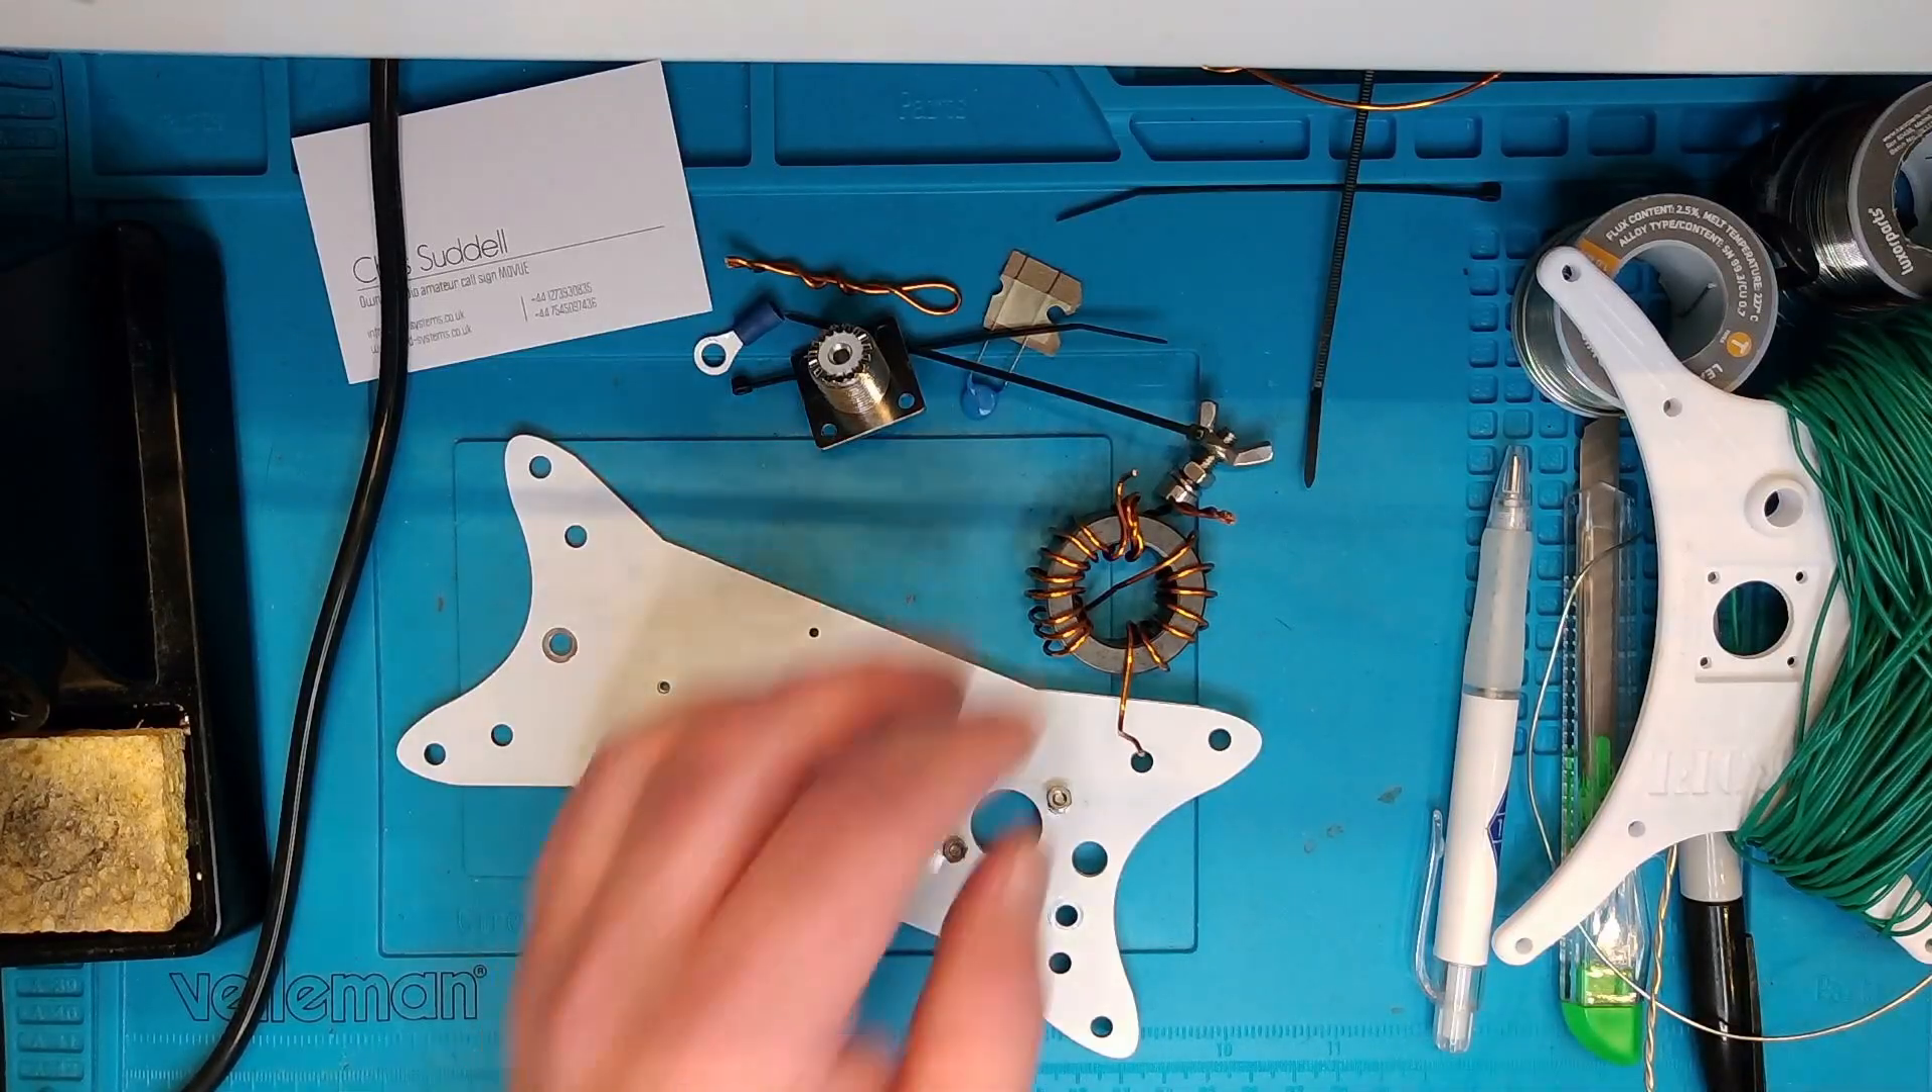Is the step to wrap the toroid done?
Yes.